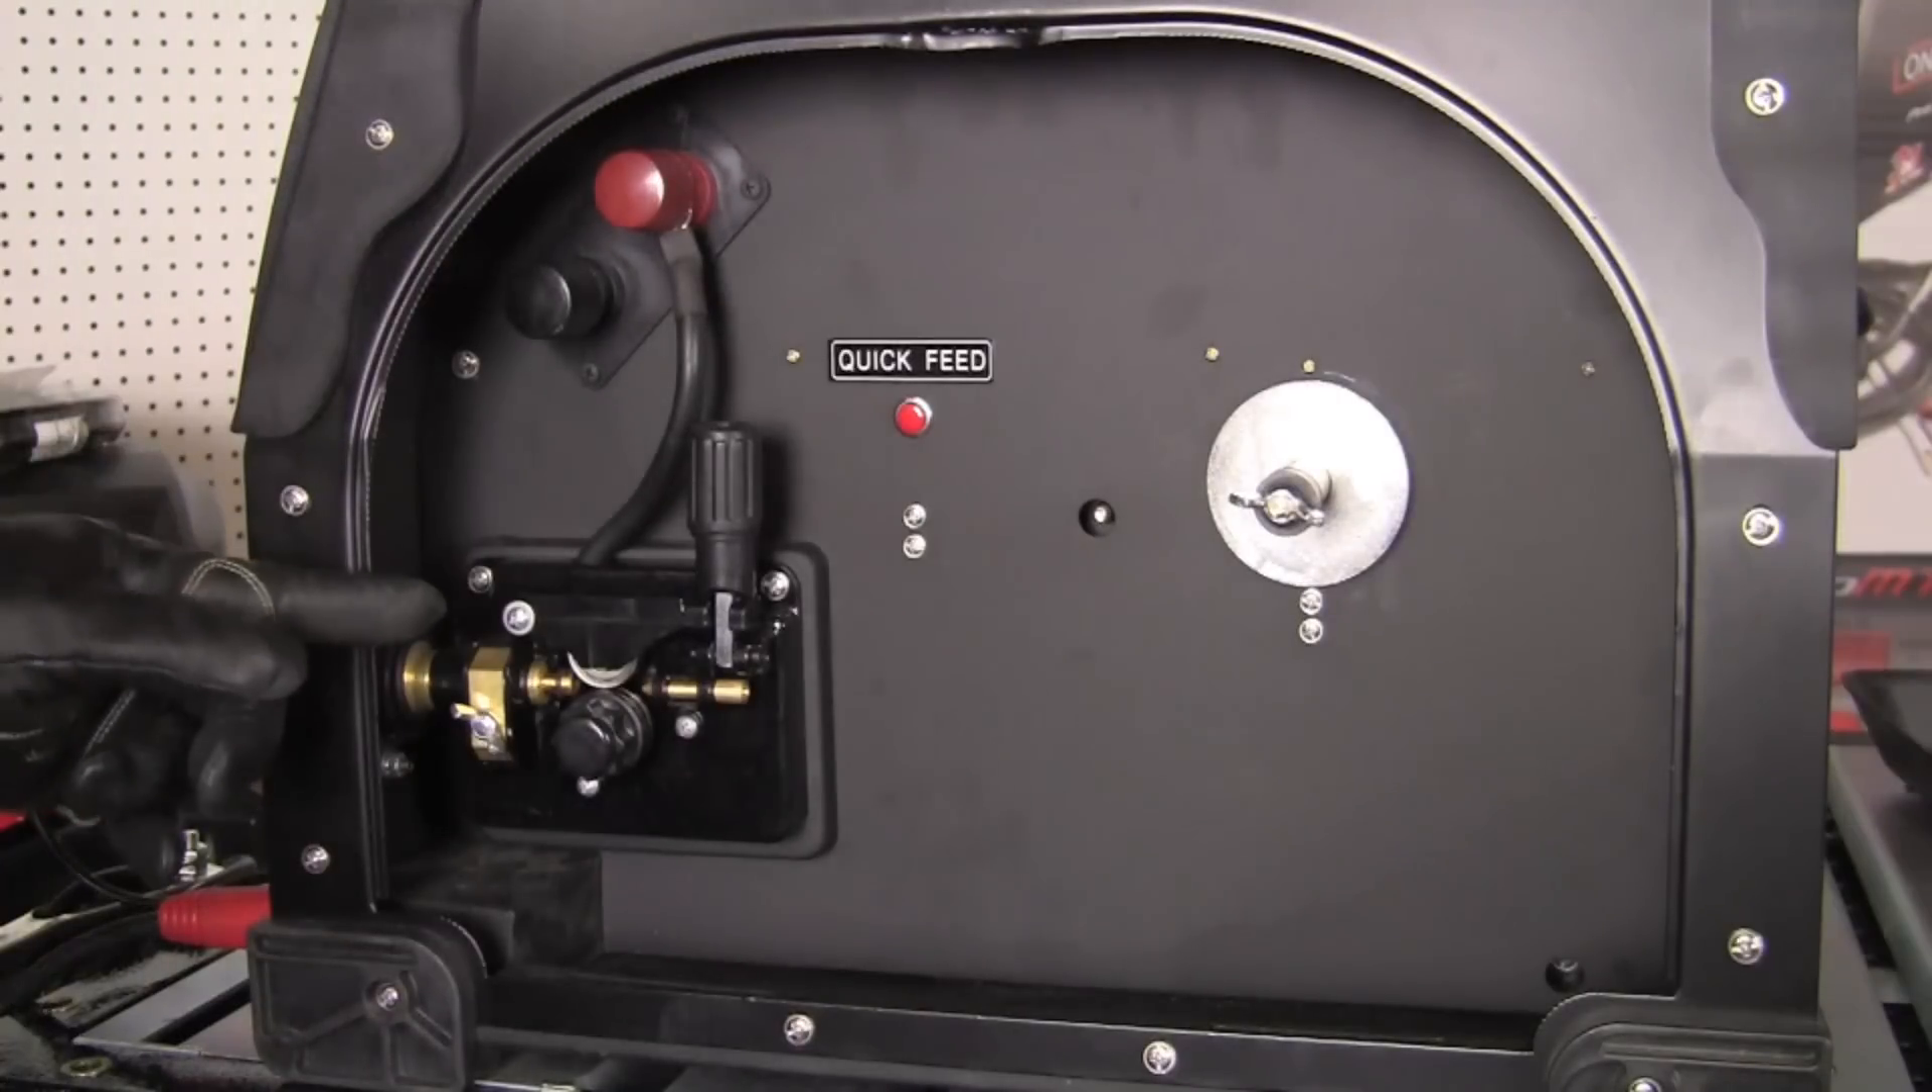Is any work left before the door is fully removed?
No.